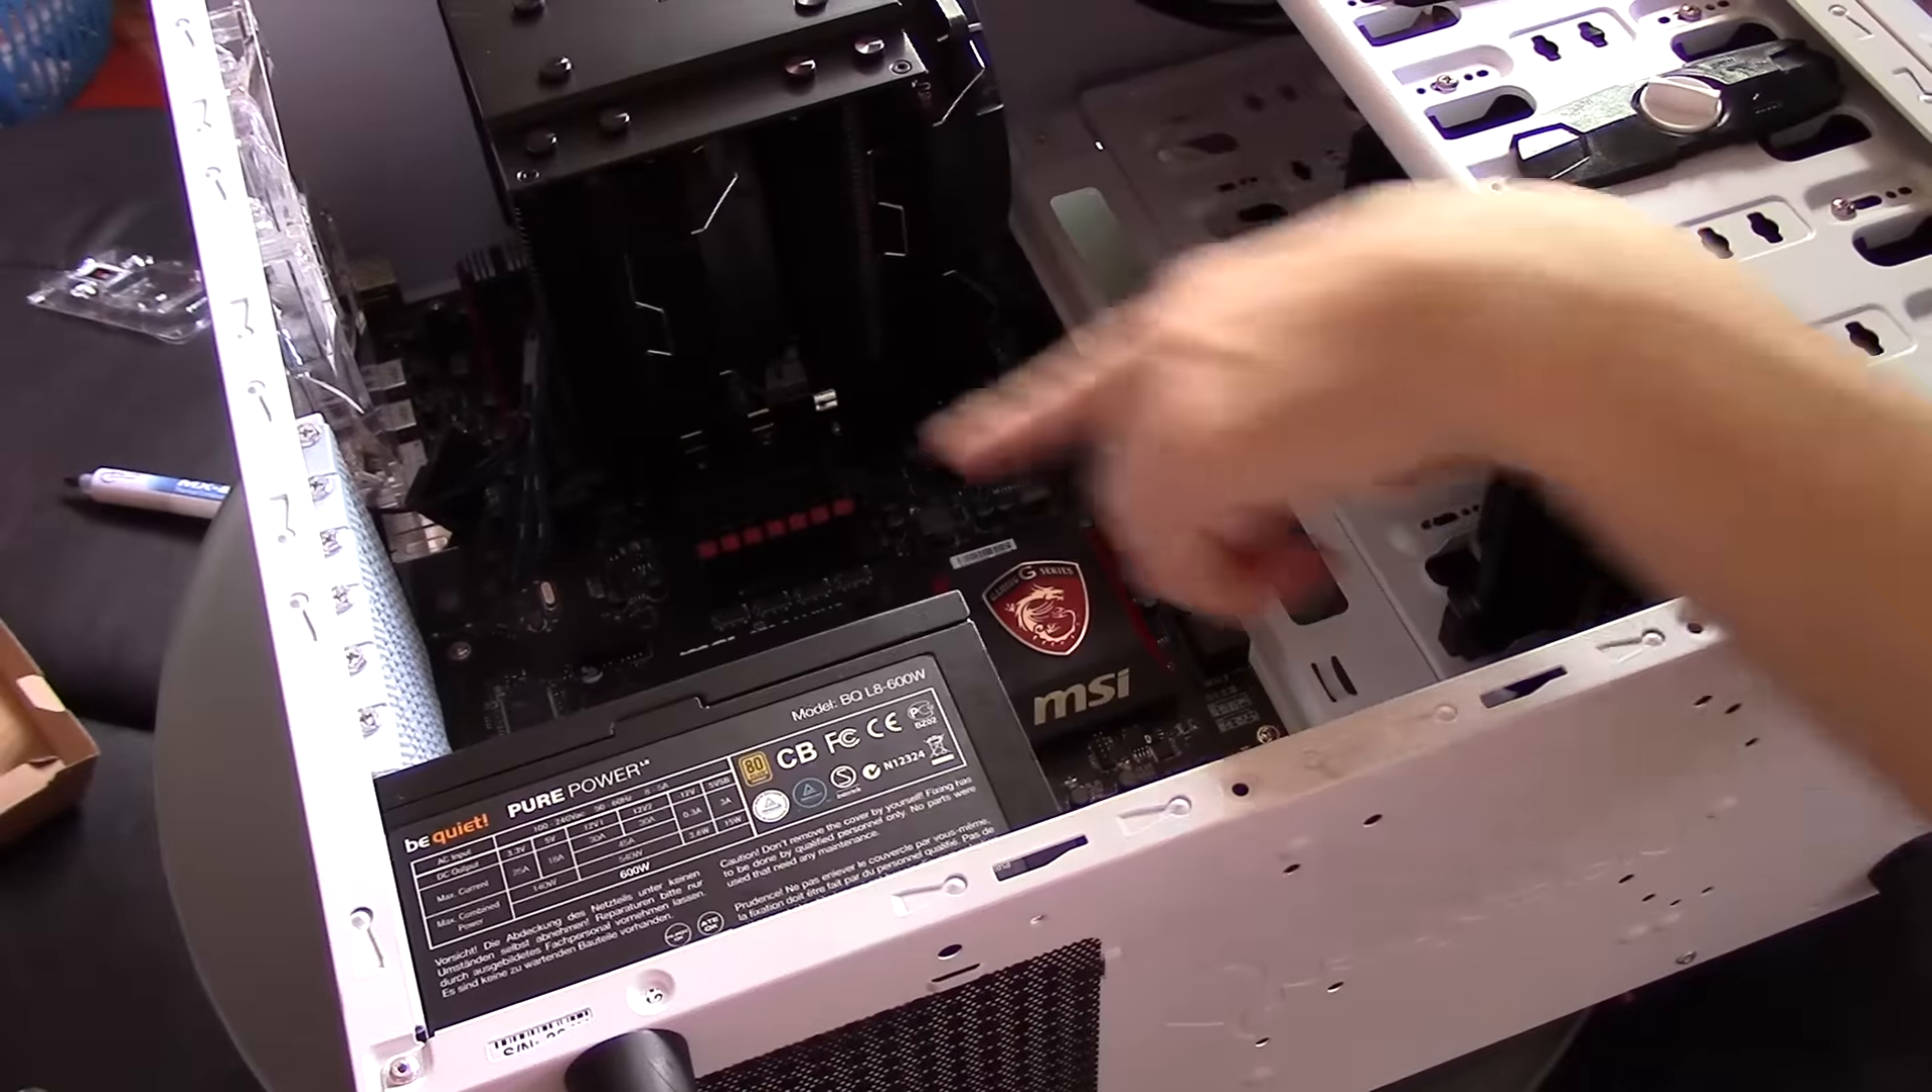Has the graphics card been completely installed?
No.